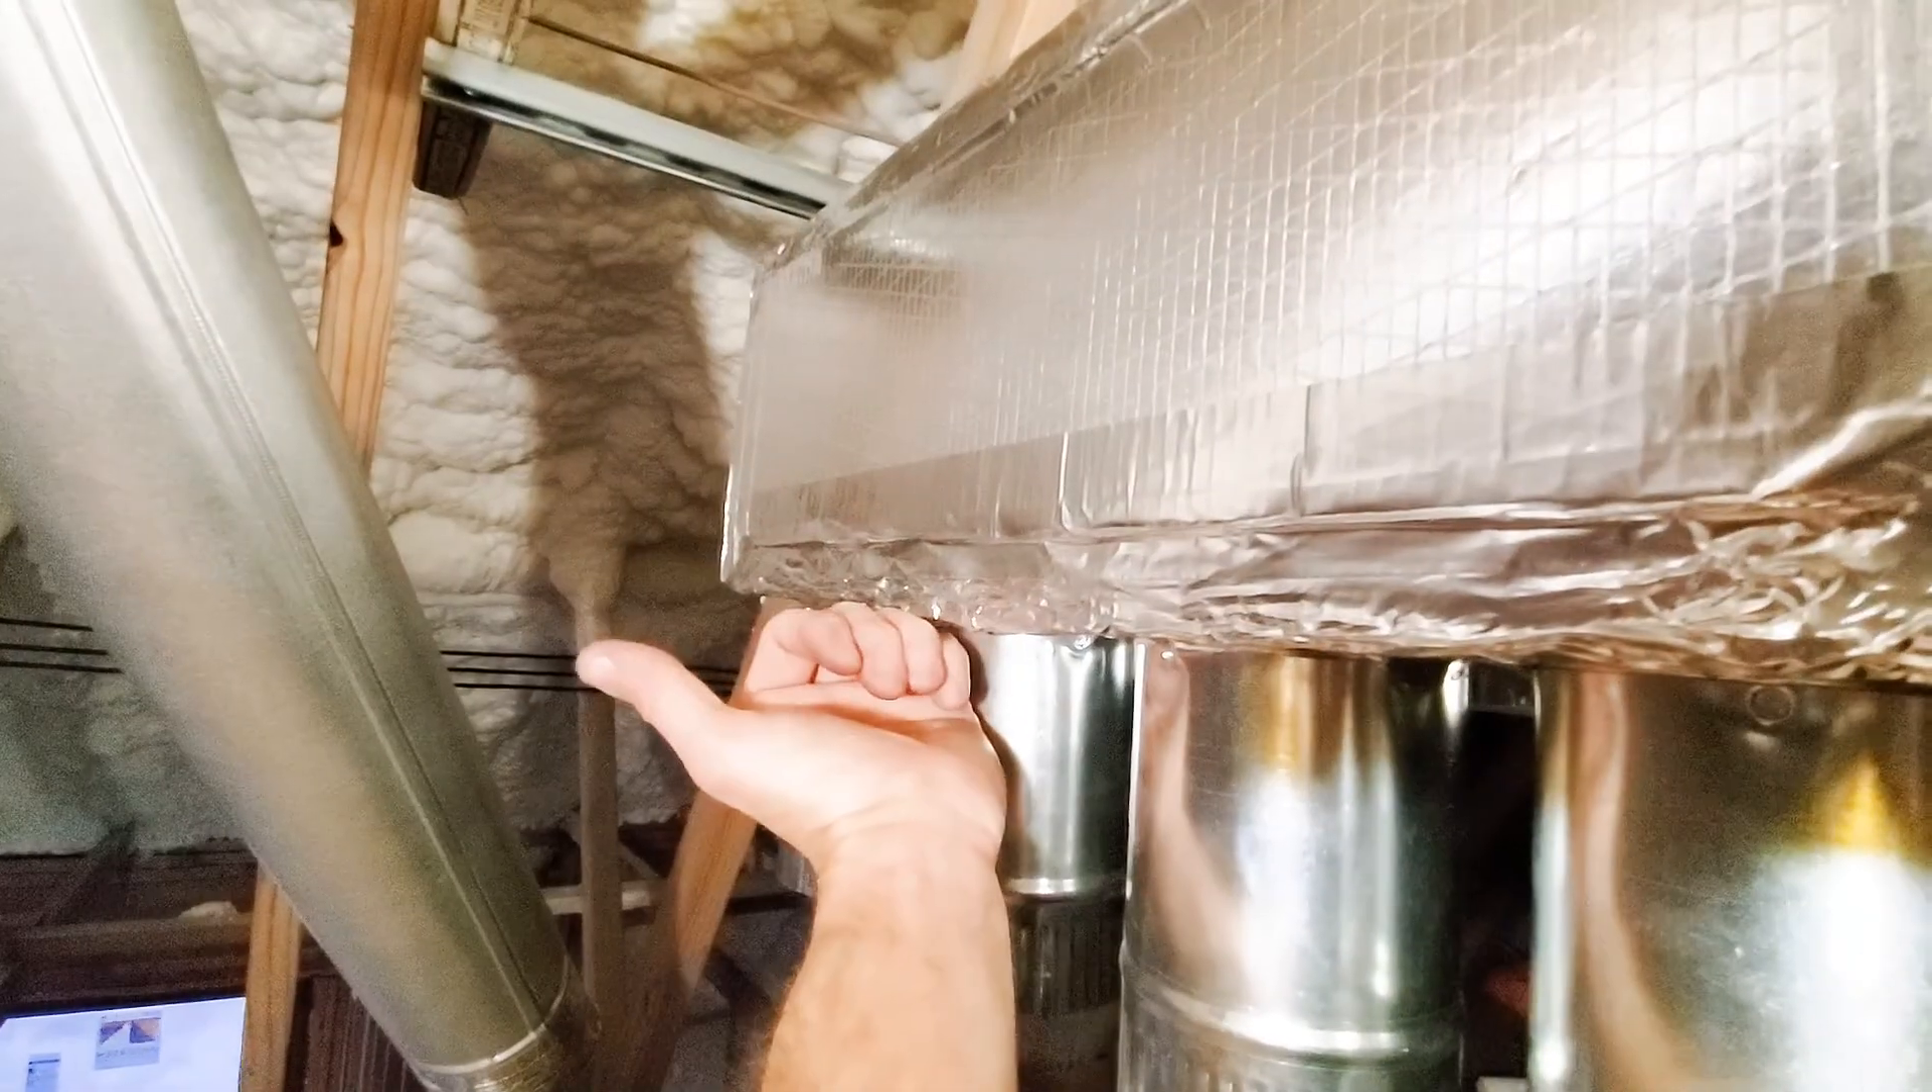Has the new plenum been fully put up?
Yes.